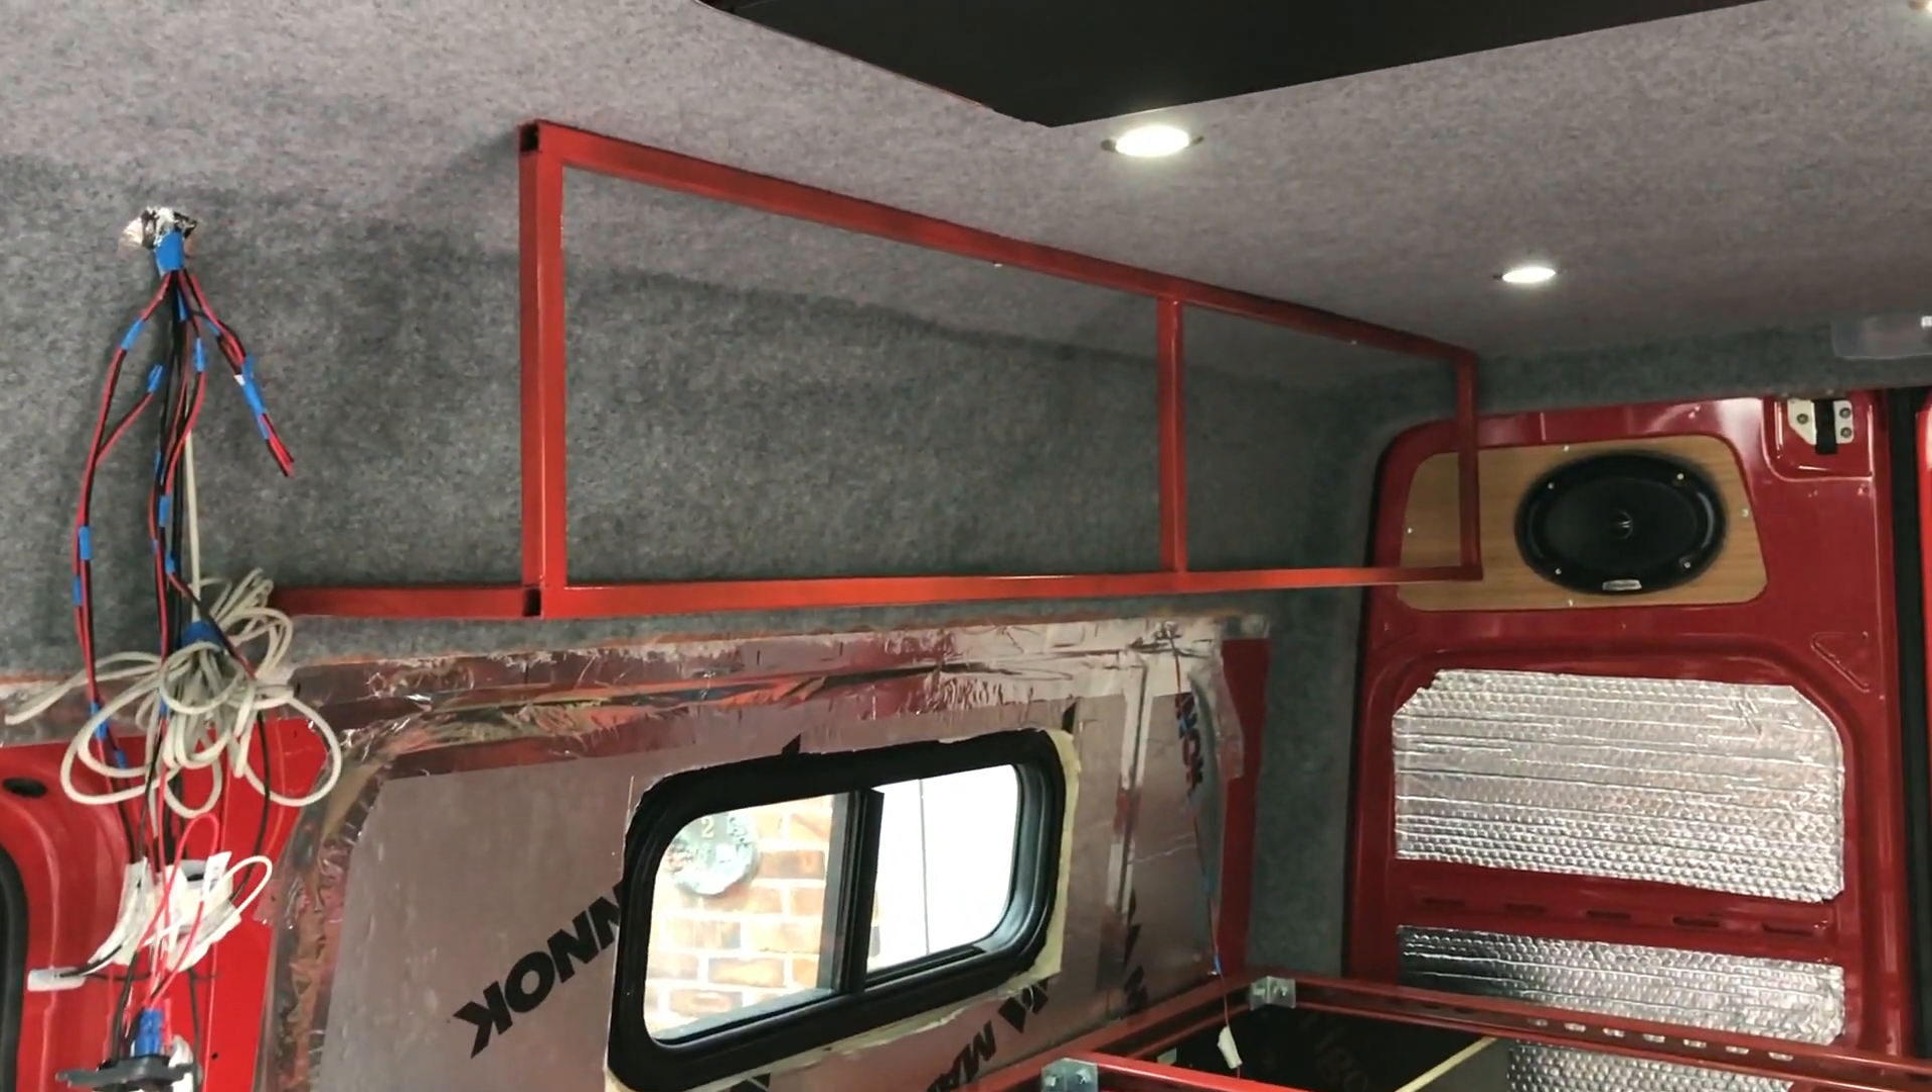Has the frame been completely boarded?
No.